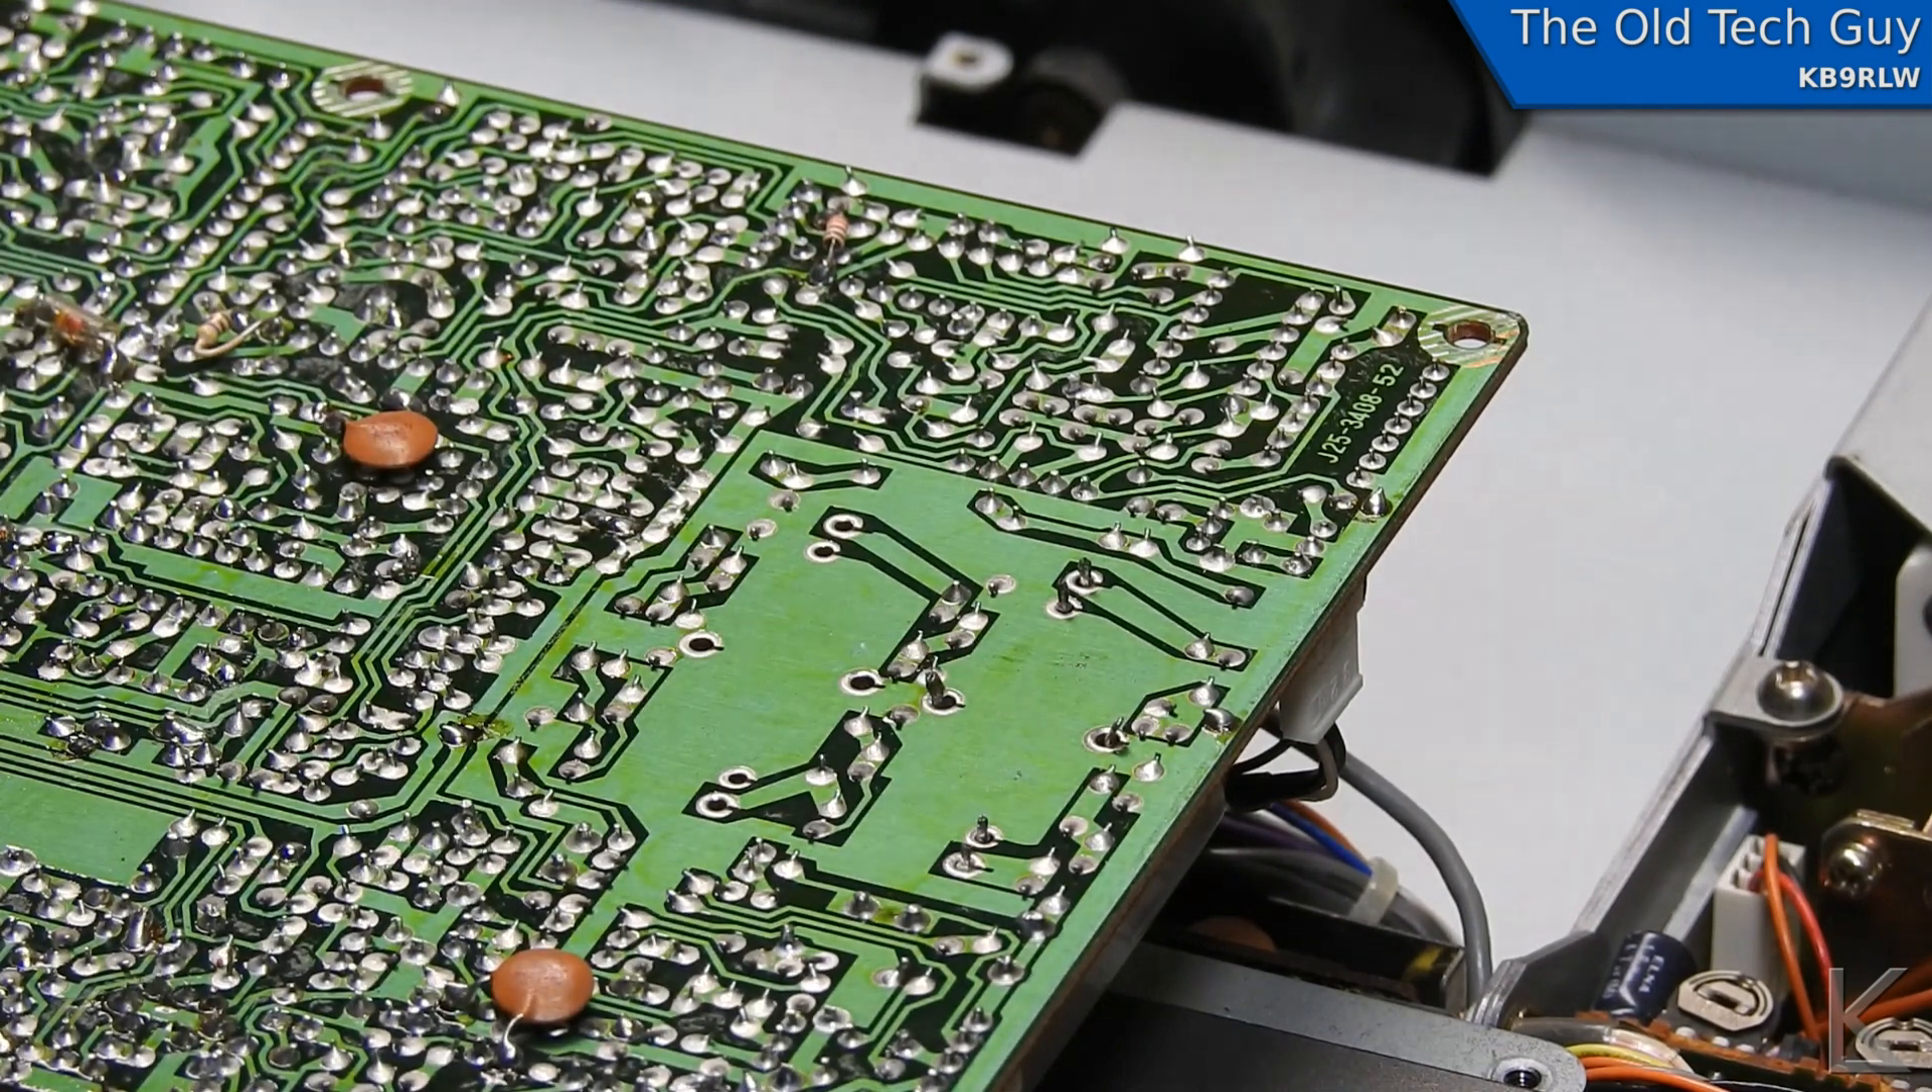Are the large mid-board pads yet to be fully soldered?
Yes.